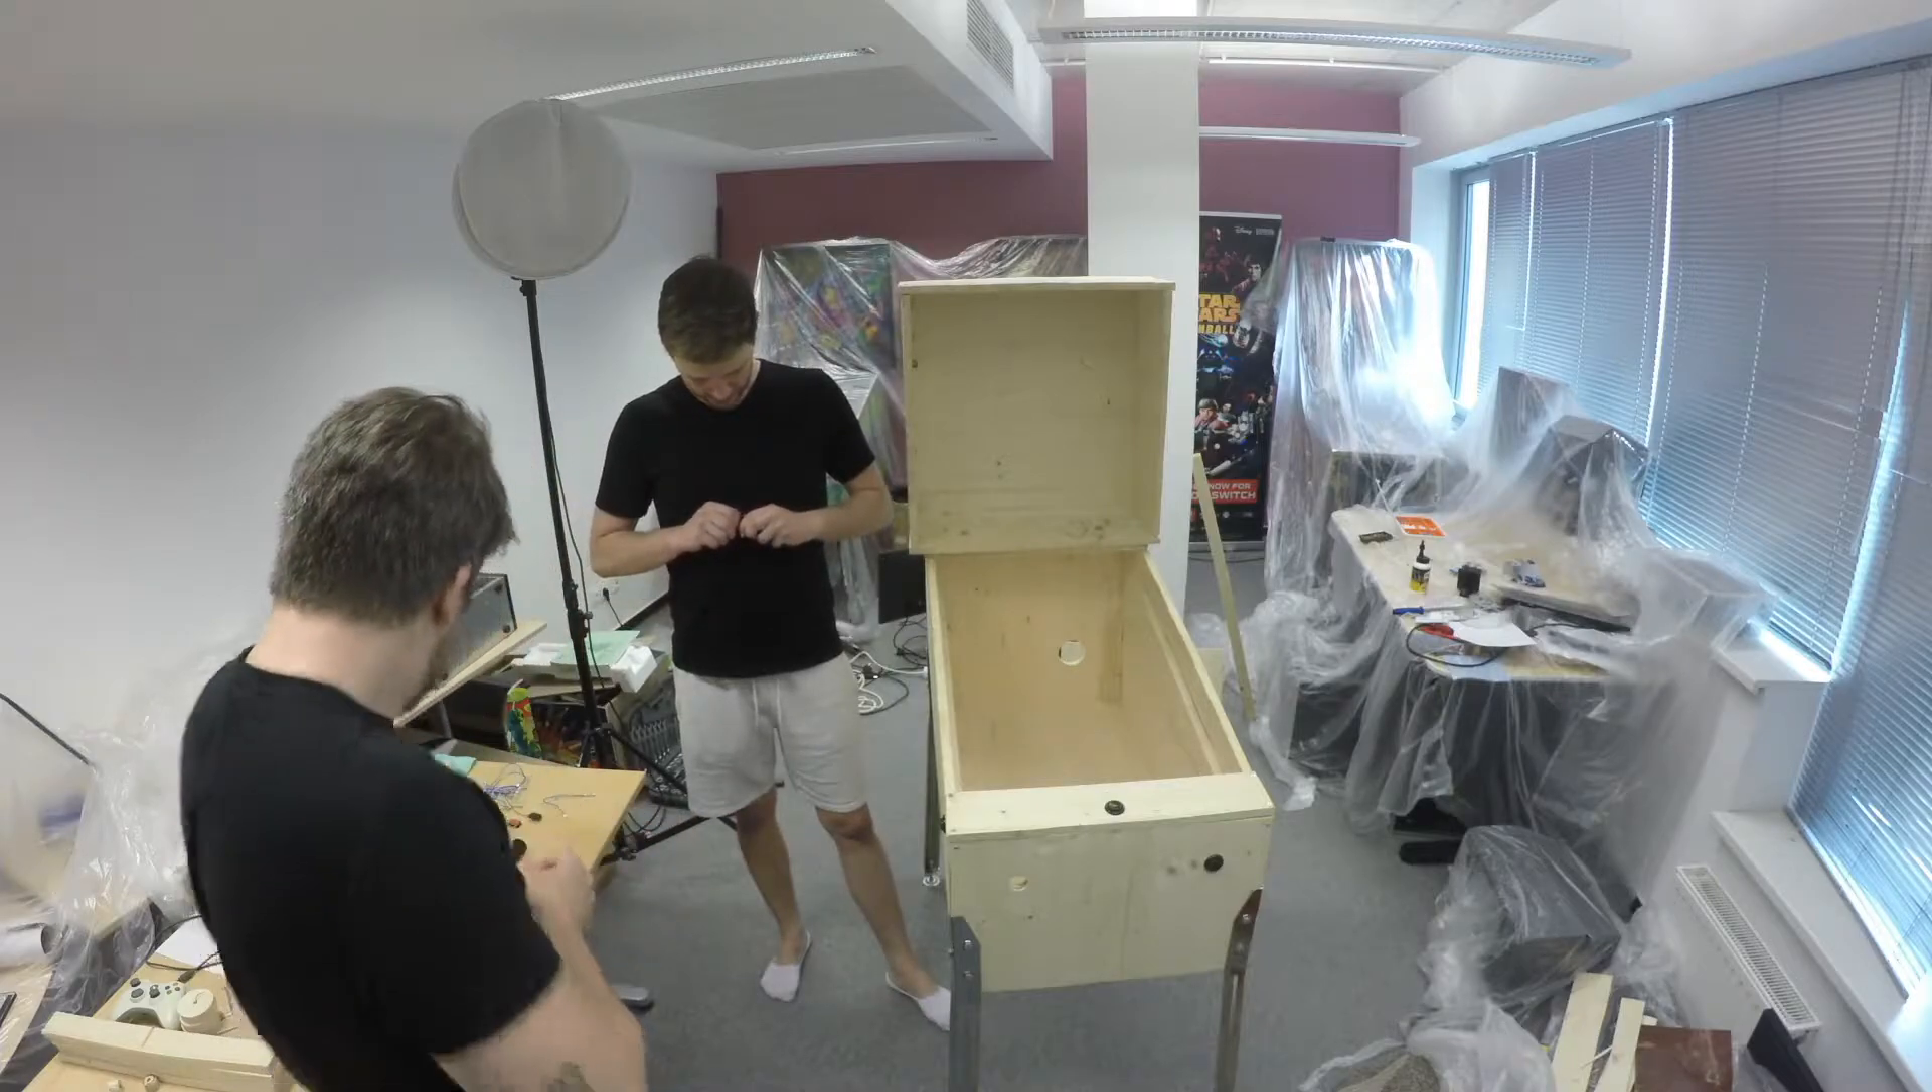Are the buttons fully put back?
No.